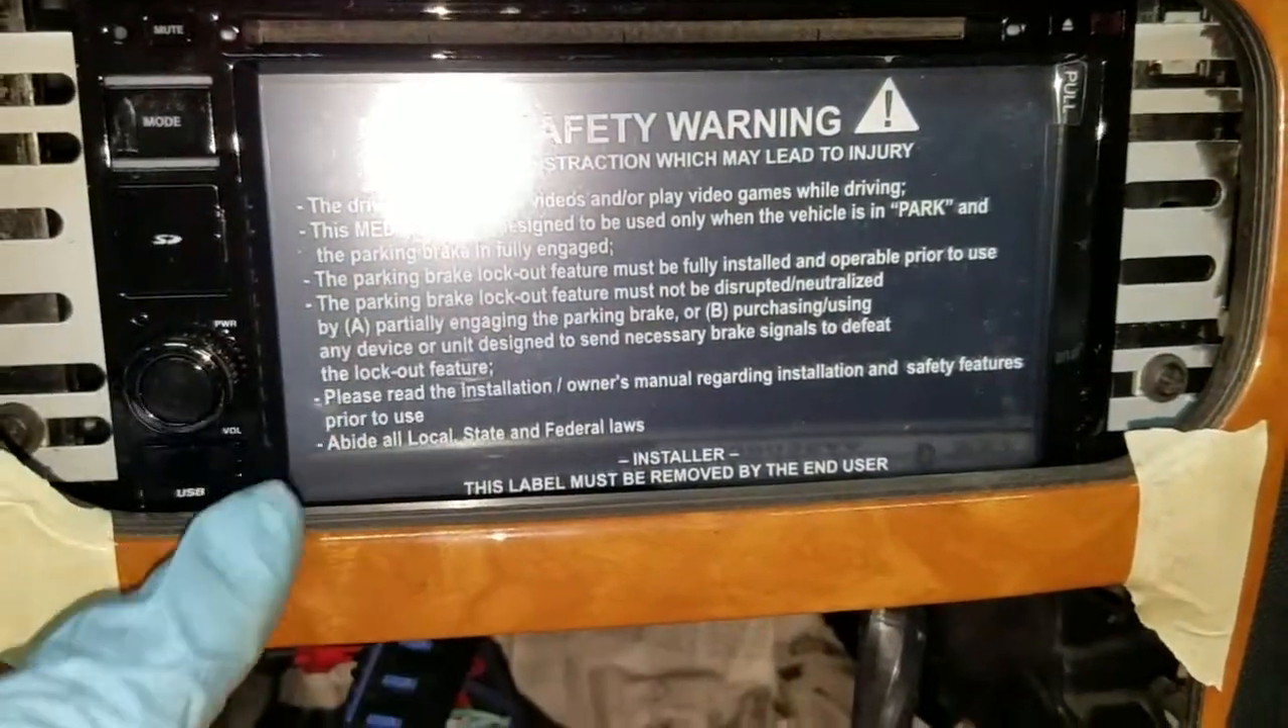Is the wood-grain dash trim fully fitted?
No.